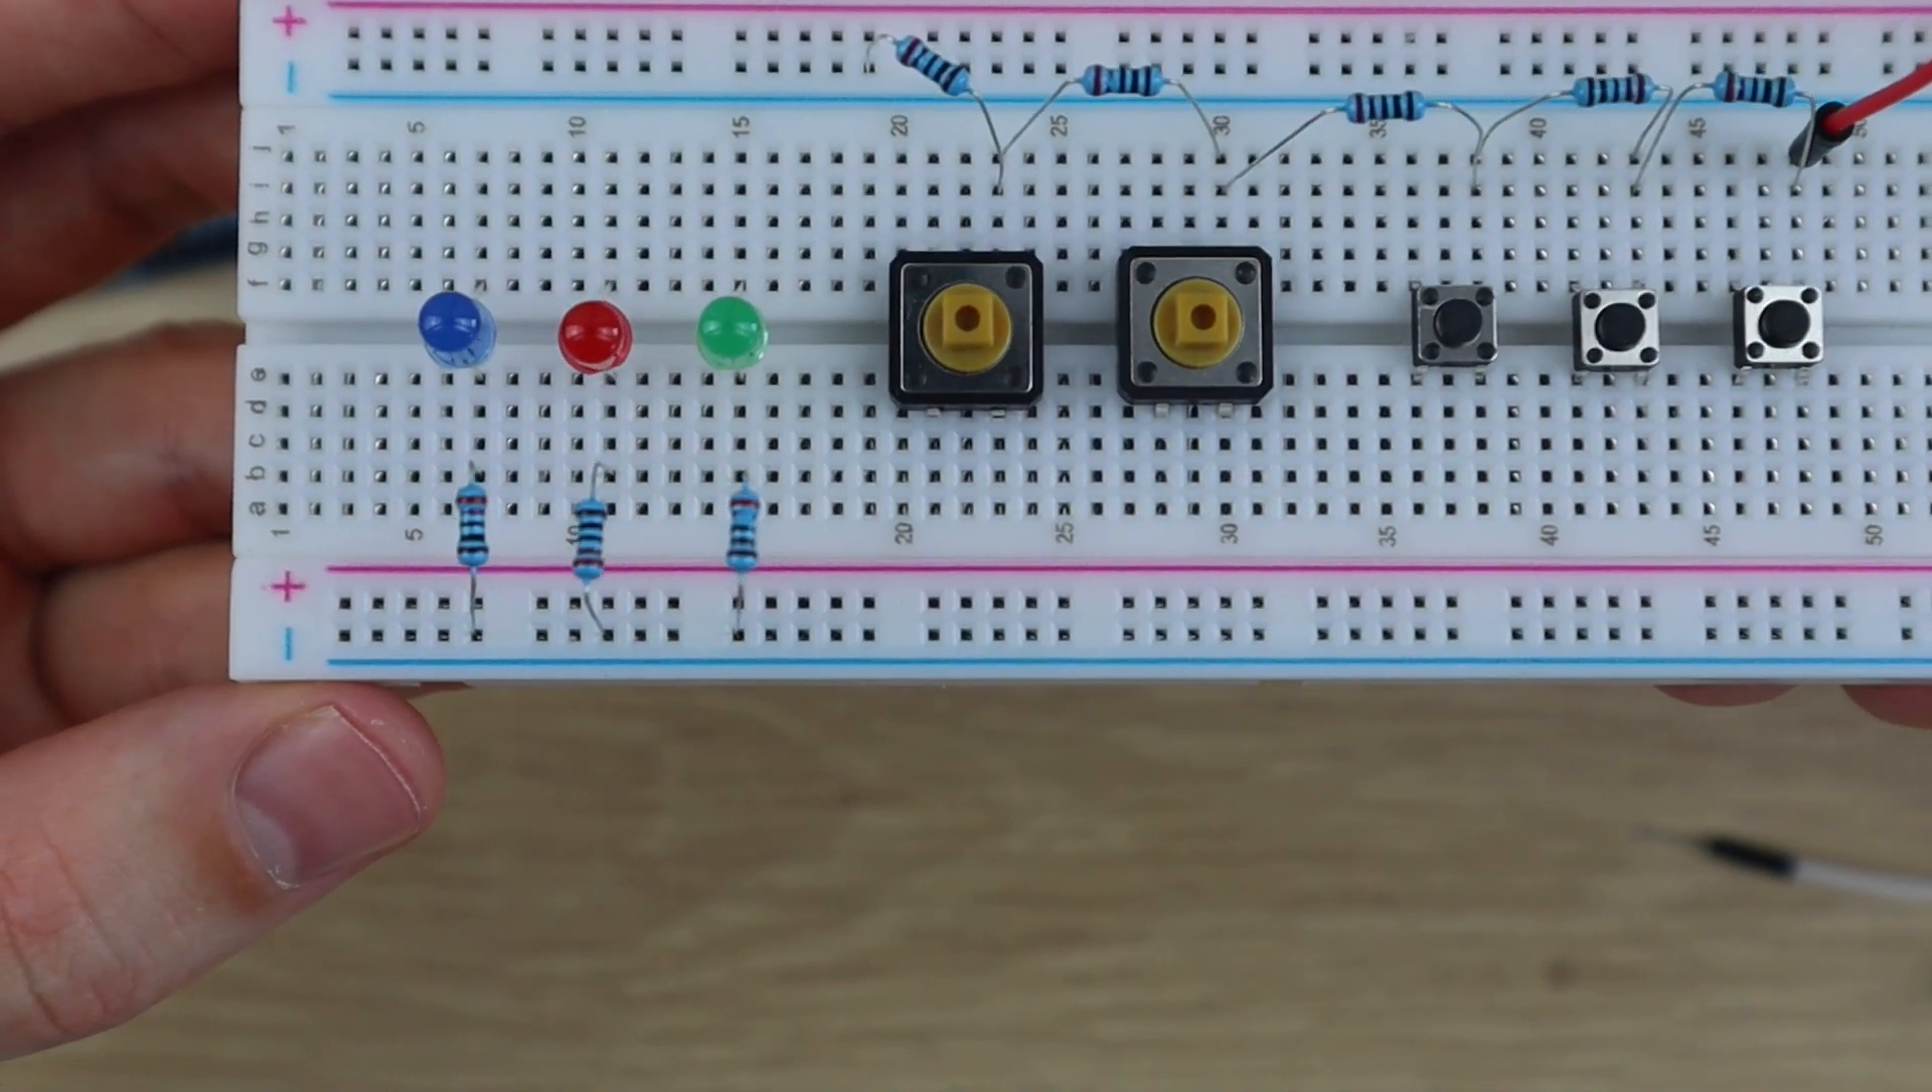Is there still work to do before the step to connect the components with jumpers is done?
Yes.